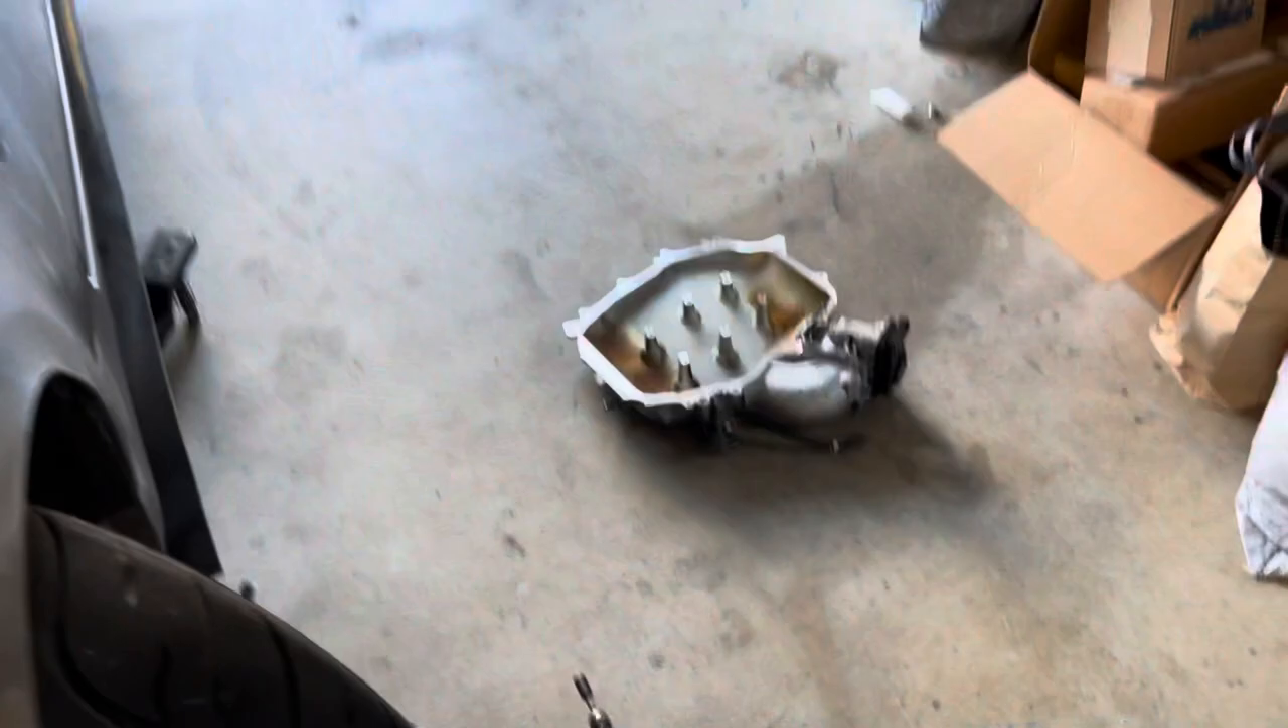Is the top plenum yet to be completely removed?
No.